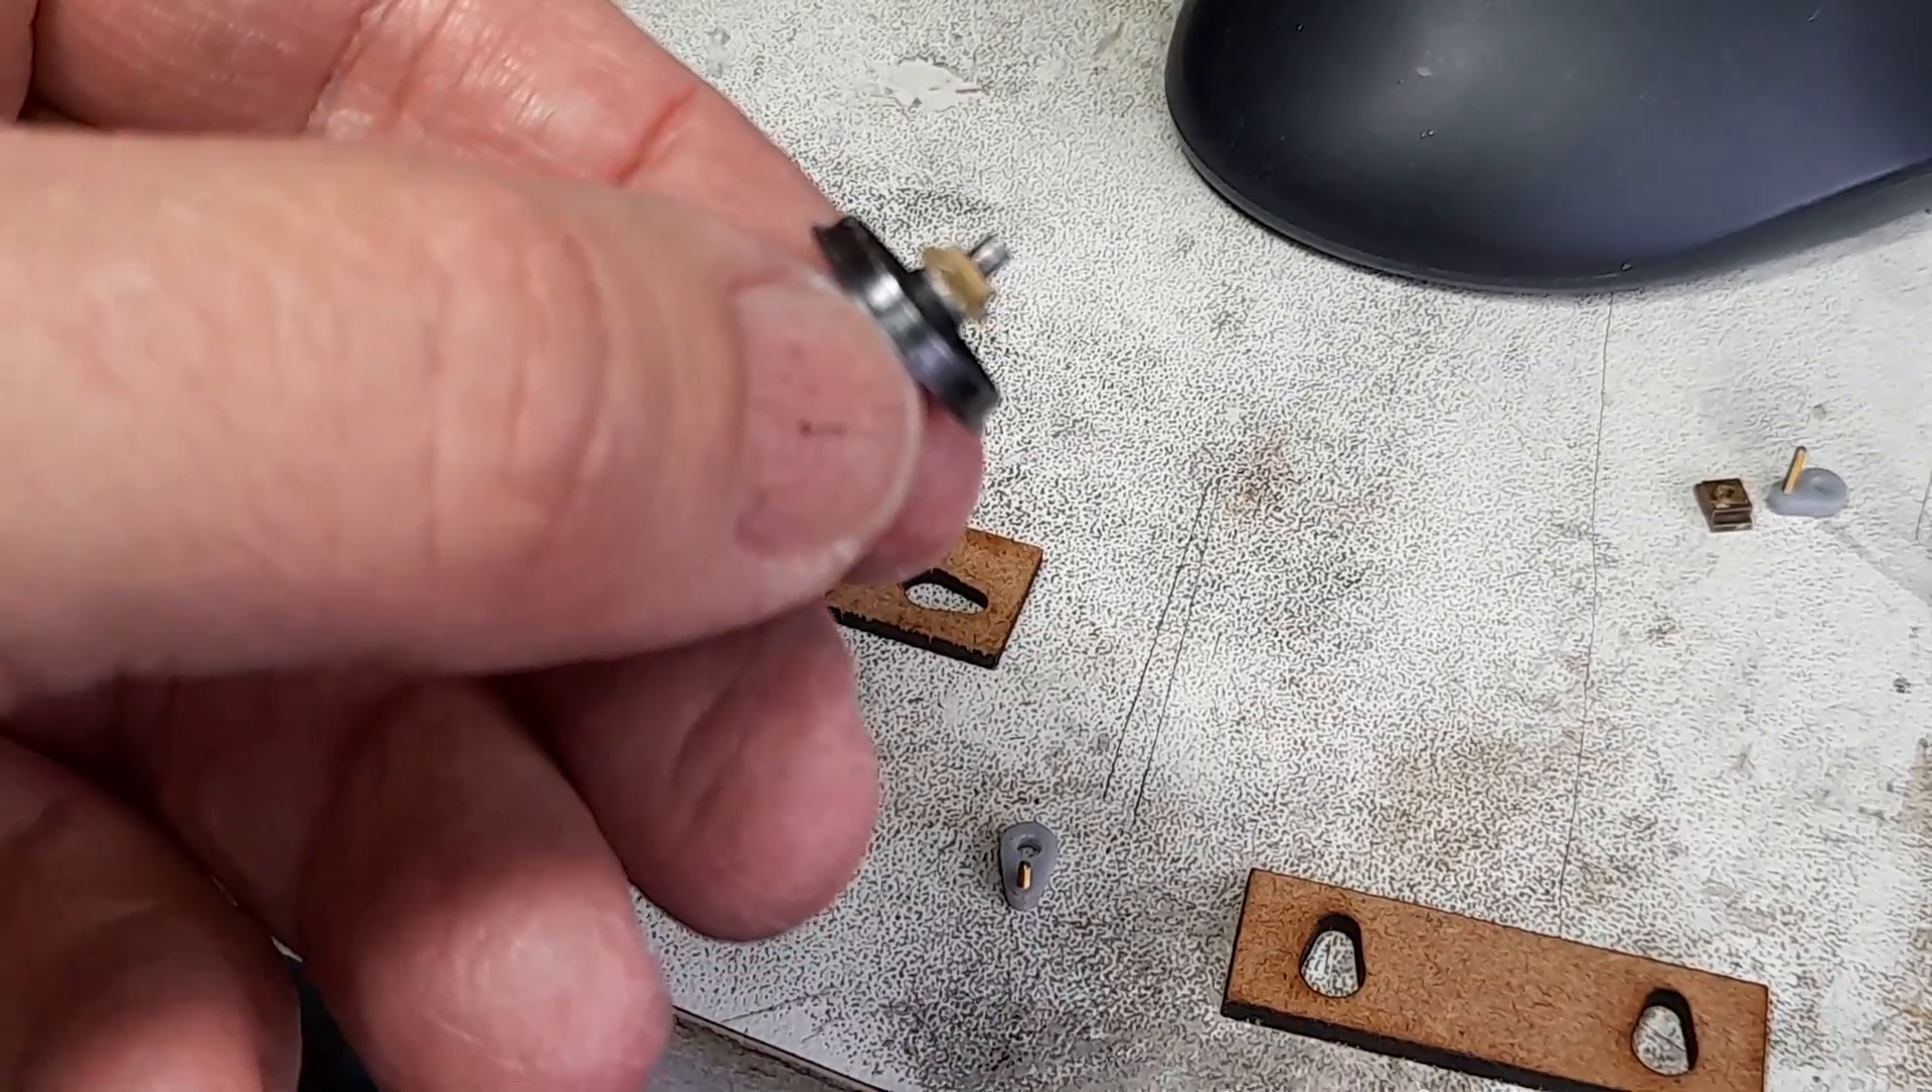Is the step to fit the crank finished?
No.